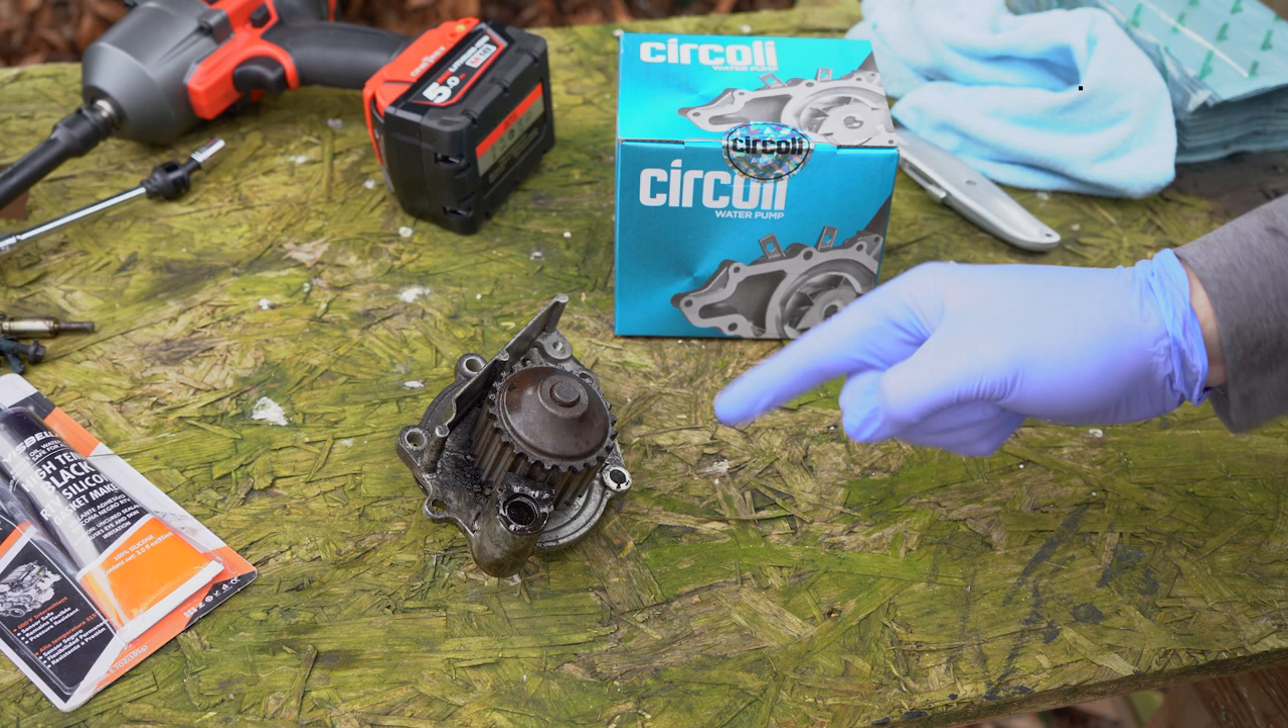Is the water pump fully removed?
Yes.